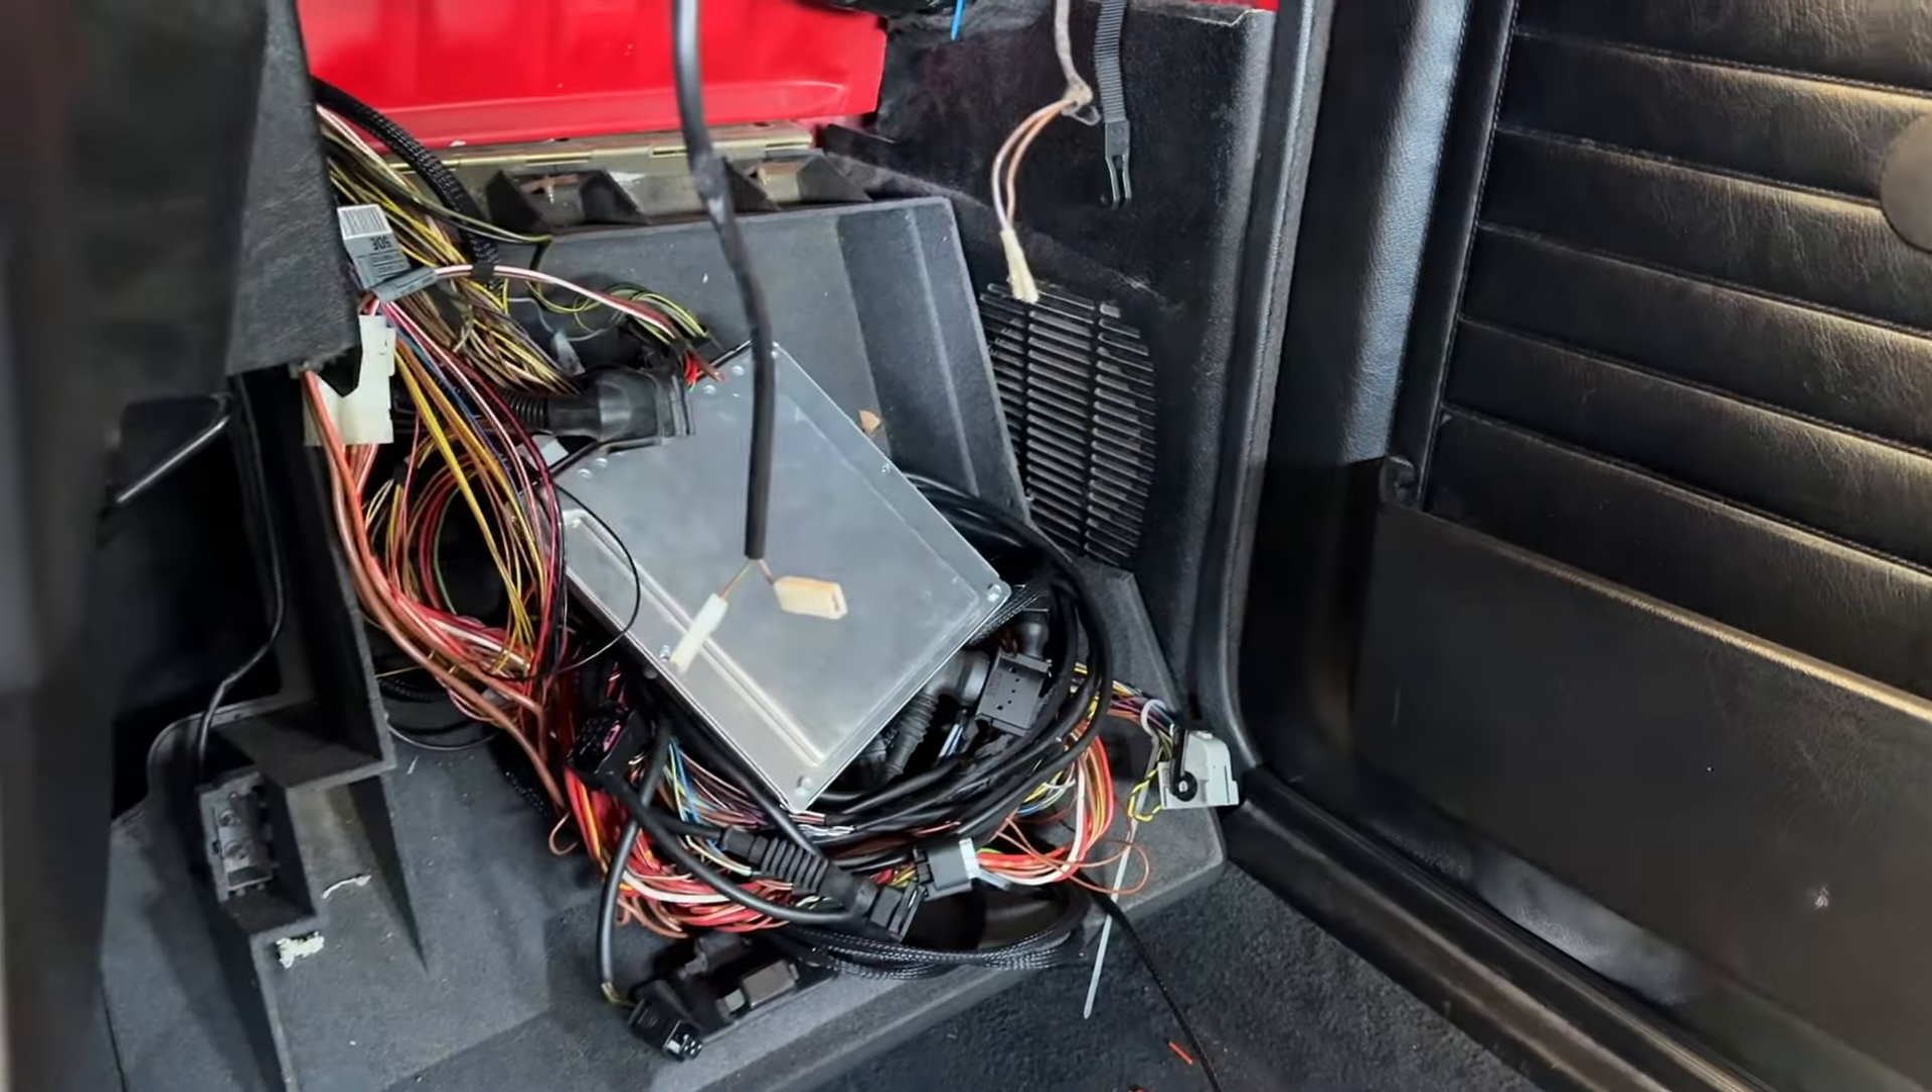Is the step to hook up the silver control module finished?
No.